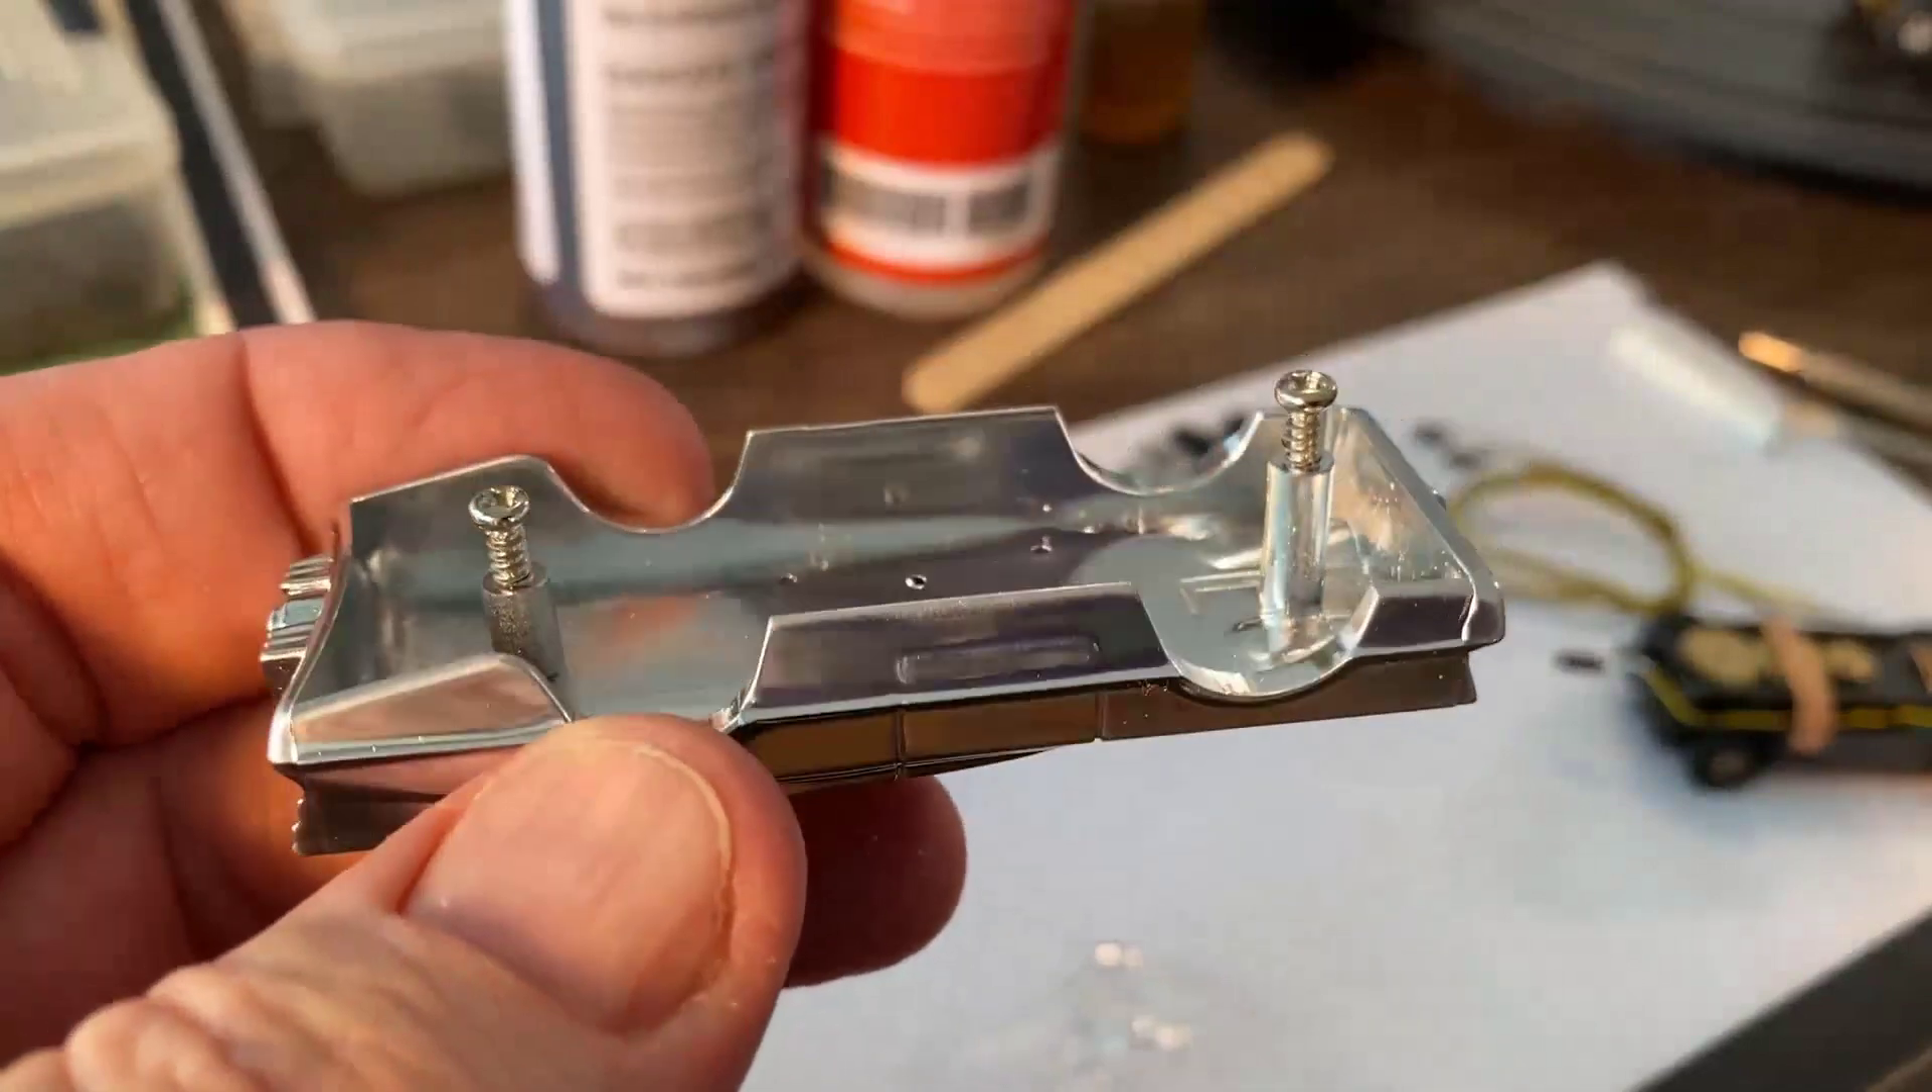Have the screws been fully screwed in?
No.